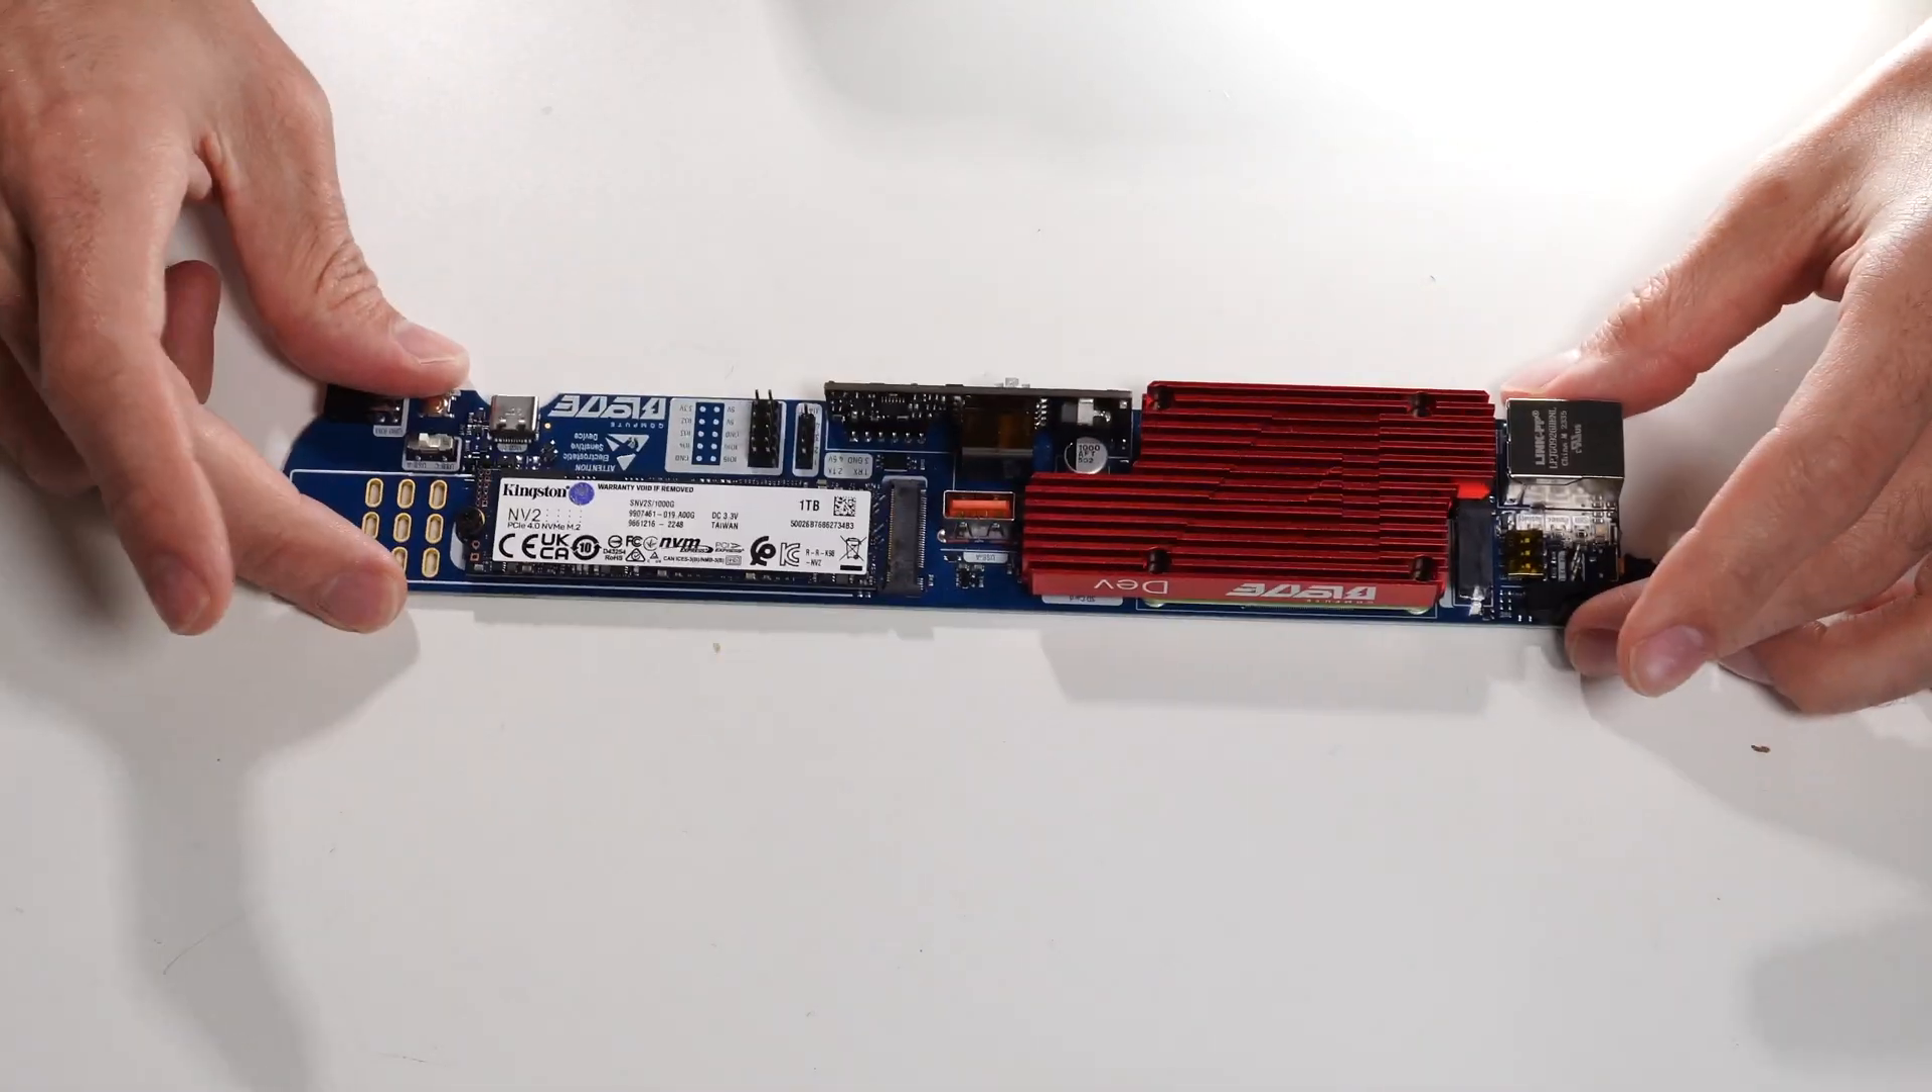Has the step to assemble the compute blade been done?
Yes.